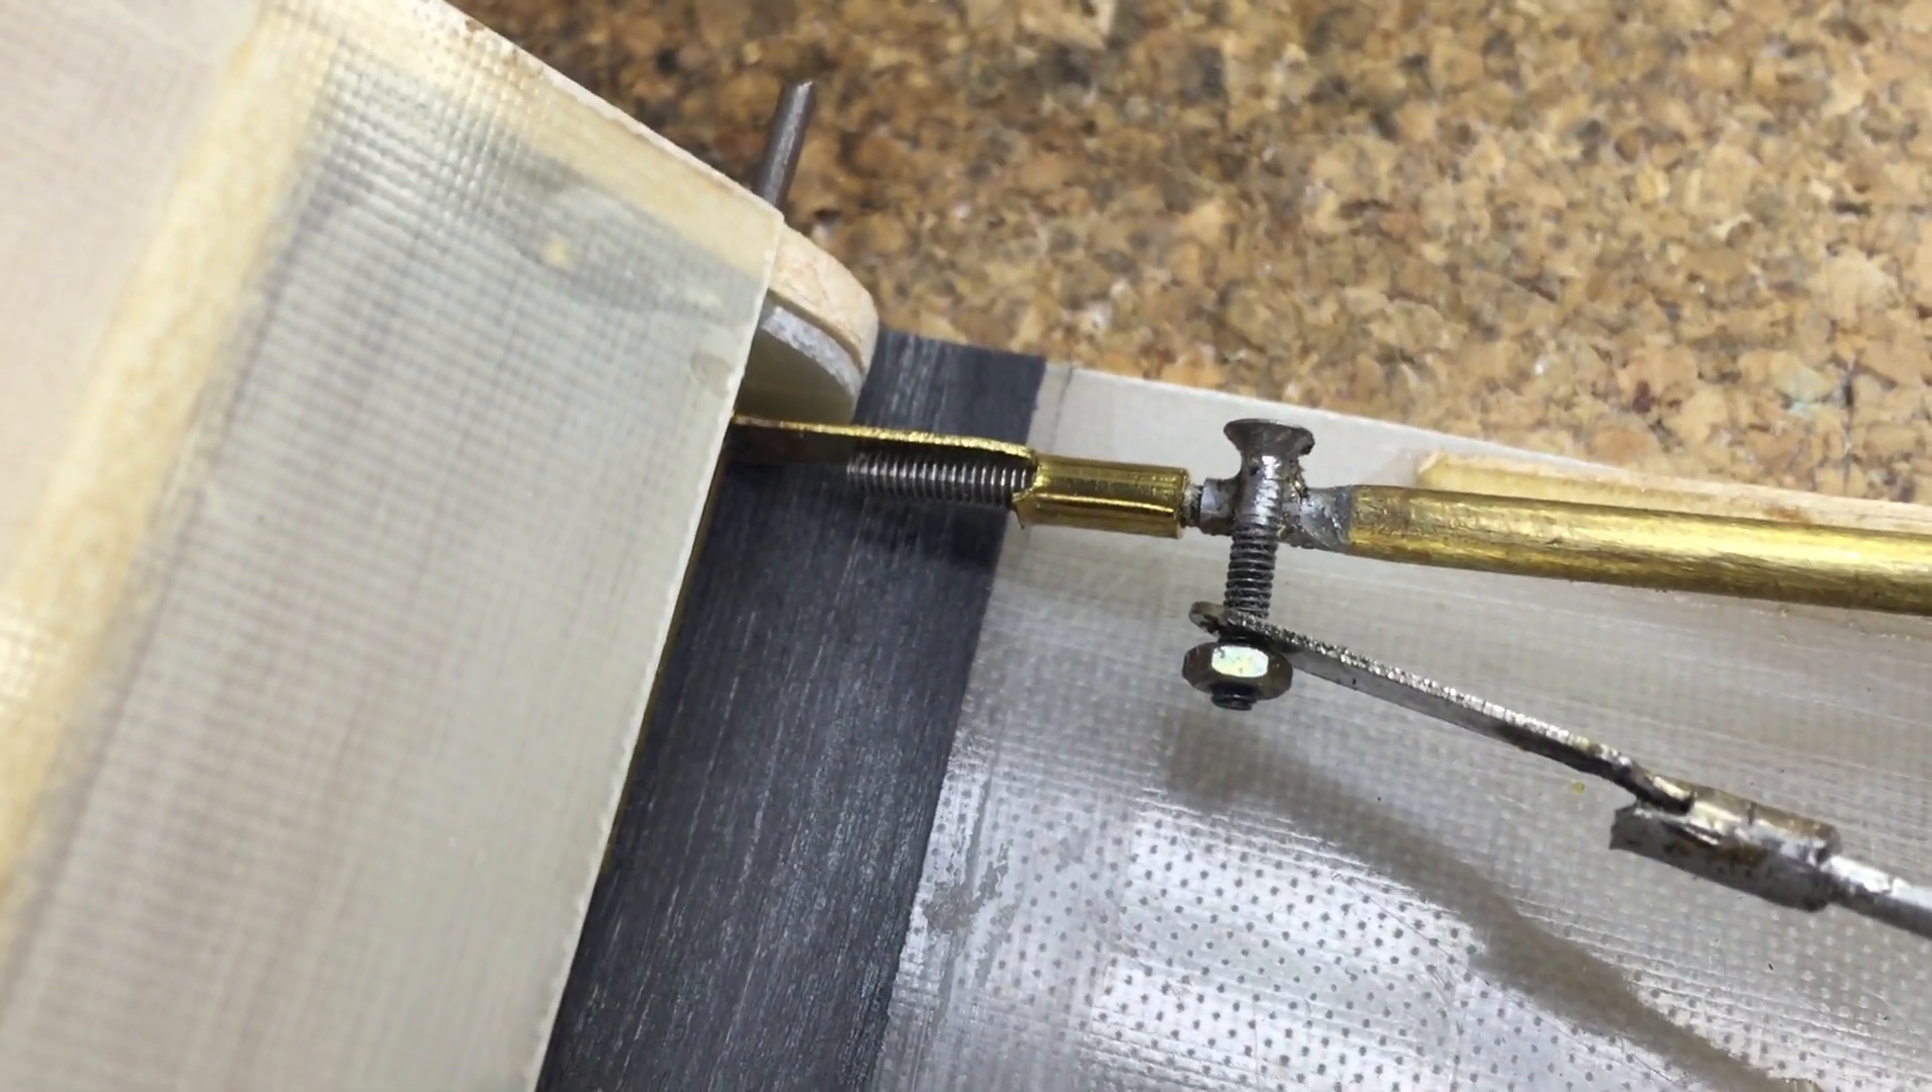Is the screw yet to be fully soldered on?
No.